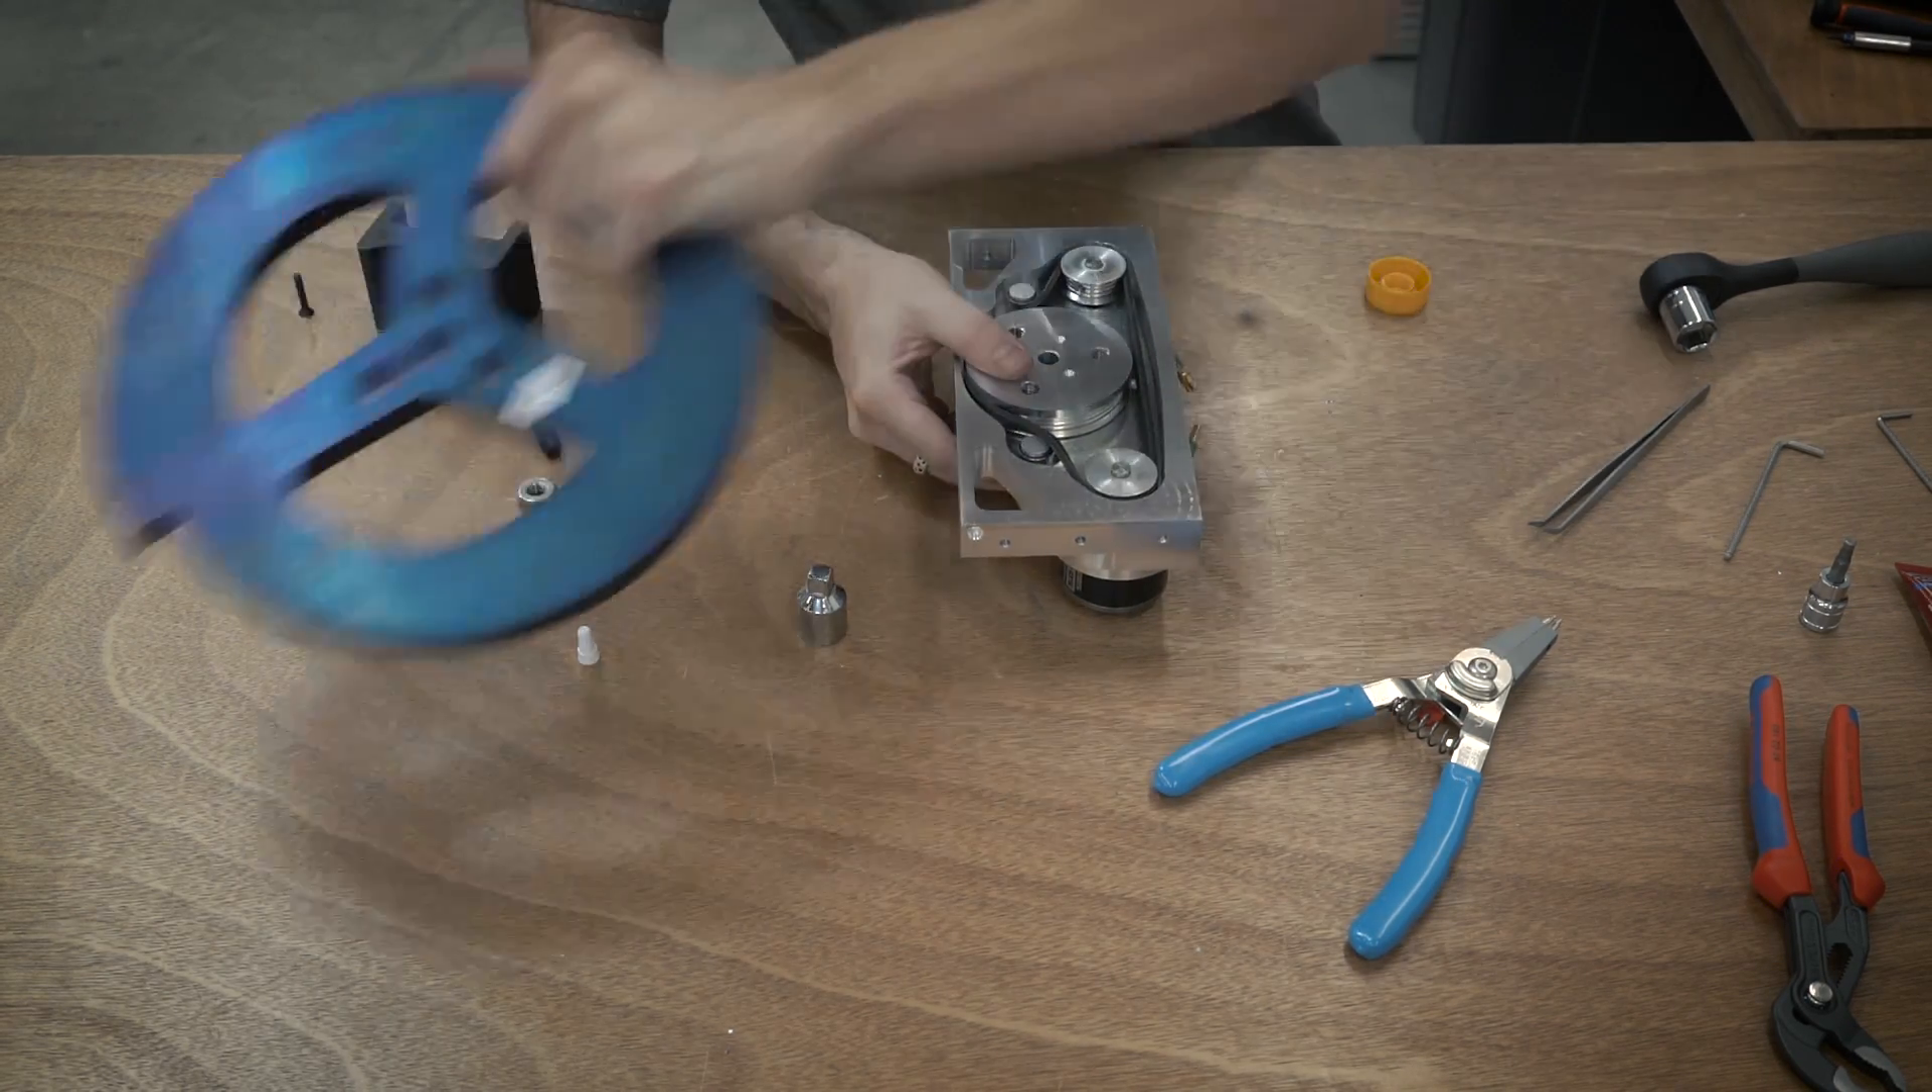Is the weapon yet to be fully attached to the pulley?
Yes.